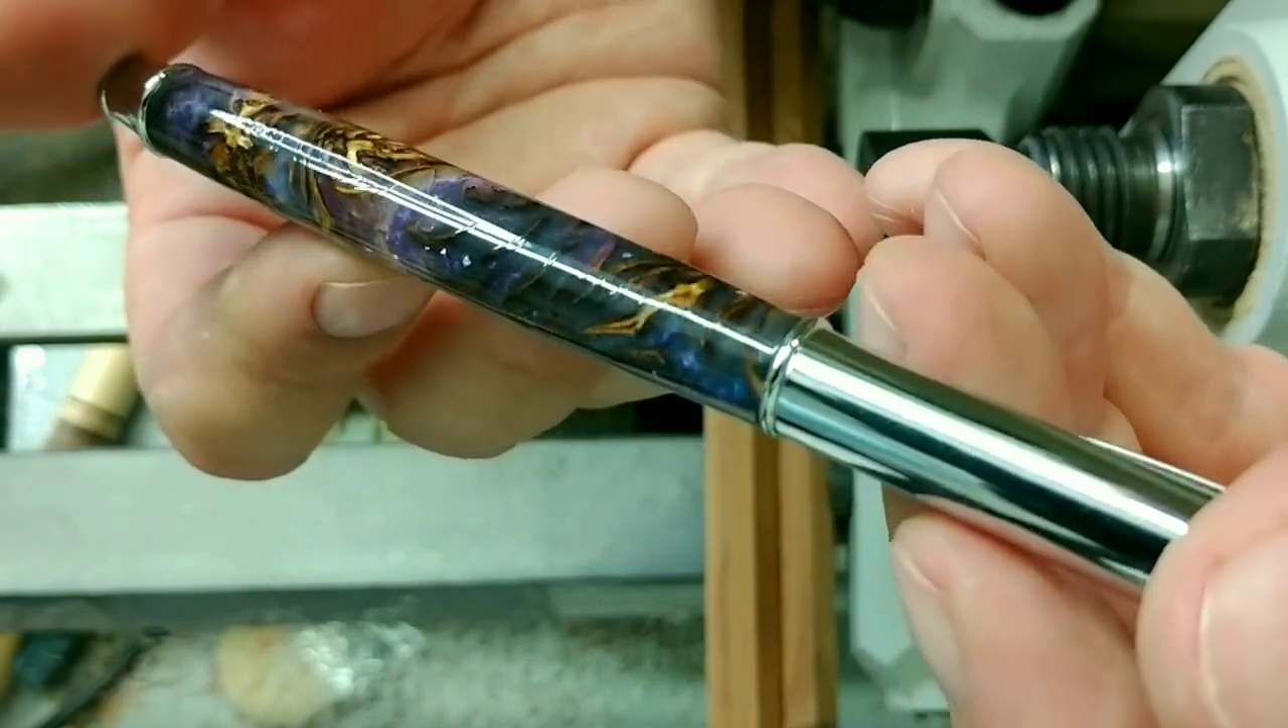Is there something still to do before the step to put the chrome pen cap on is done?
No.